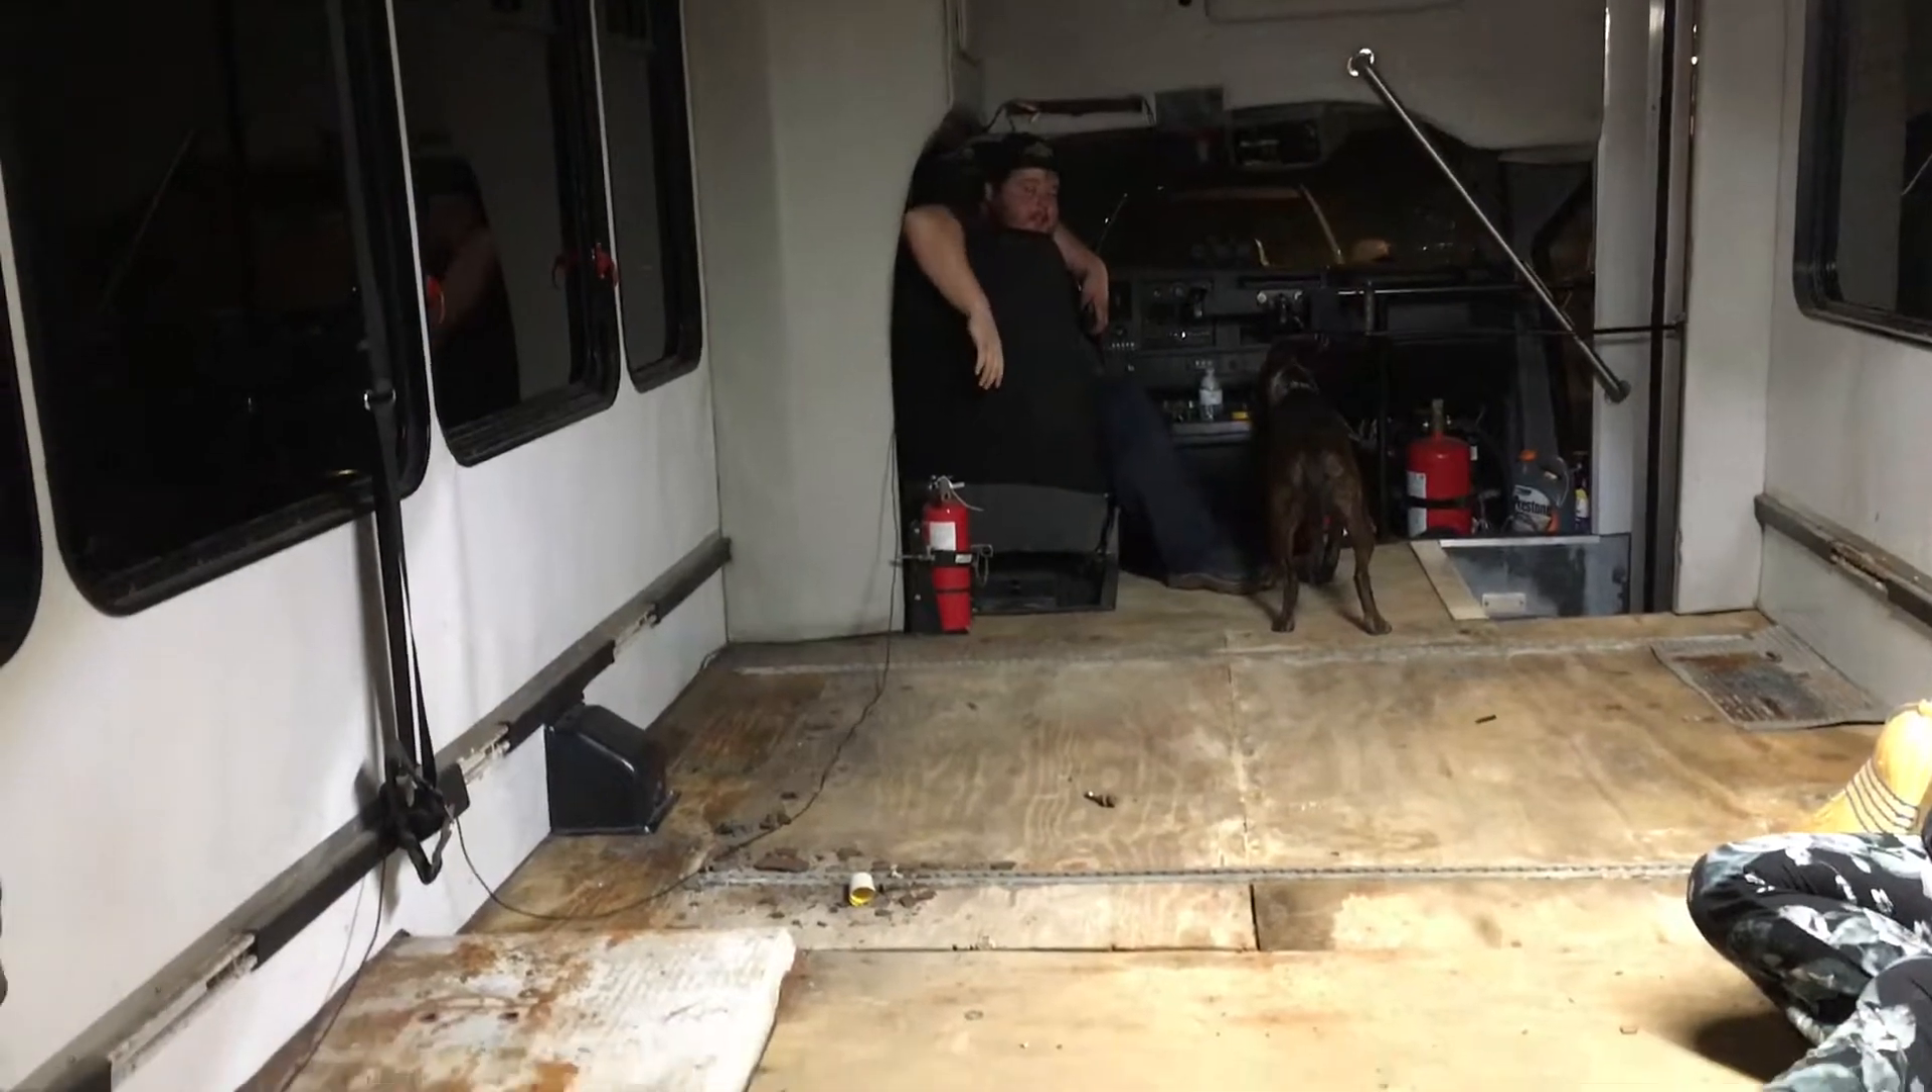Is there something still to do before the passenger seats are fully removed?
No.